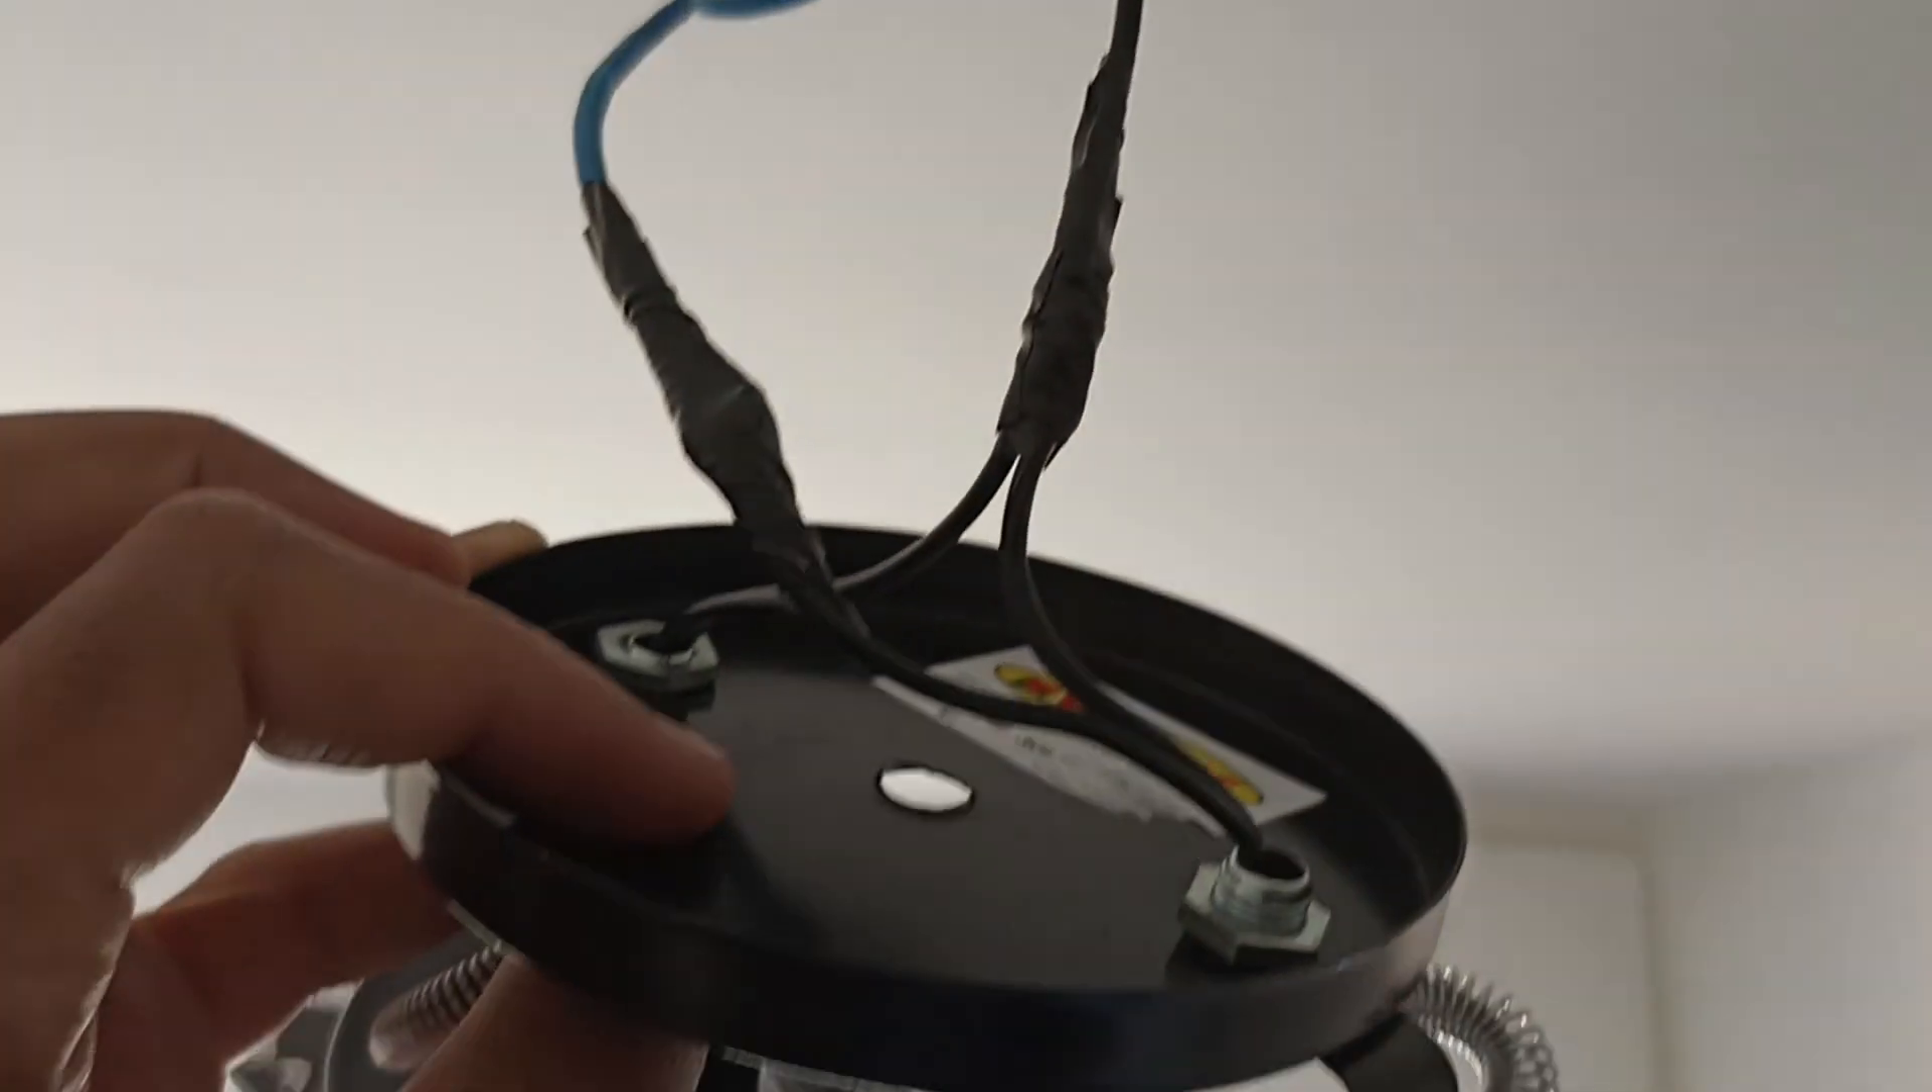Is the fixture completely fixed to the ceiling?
No.